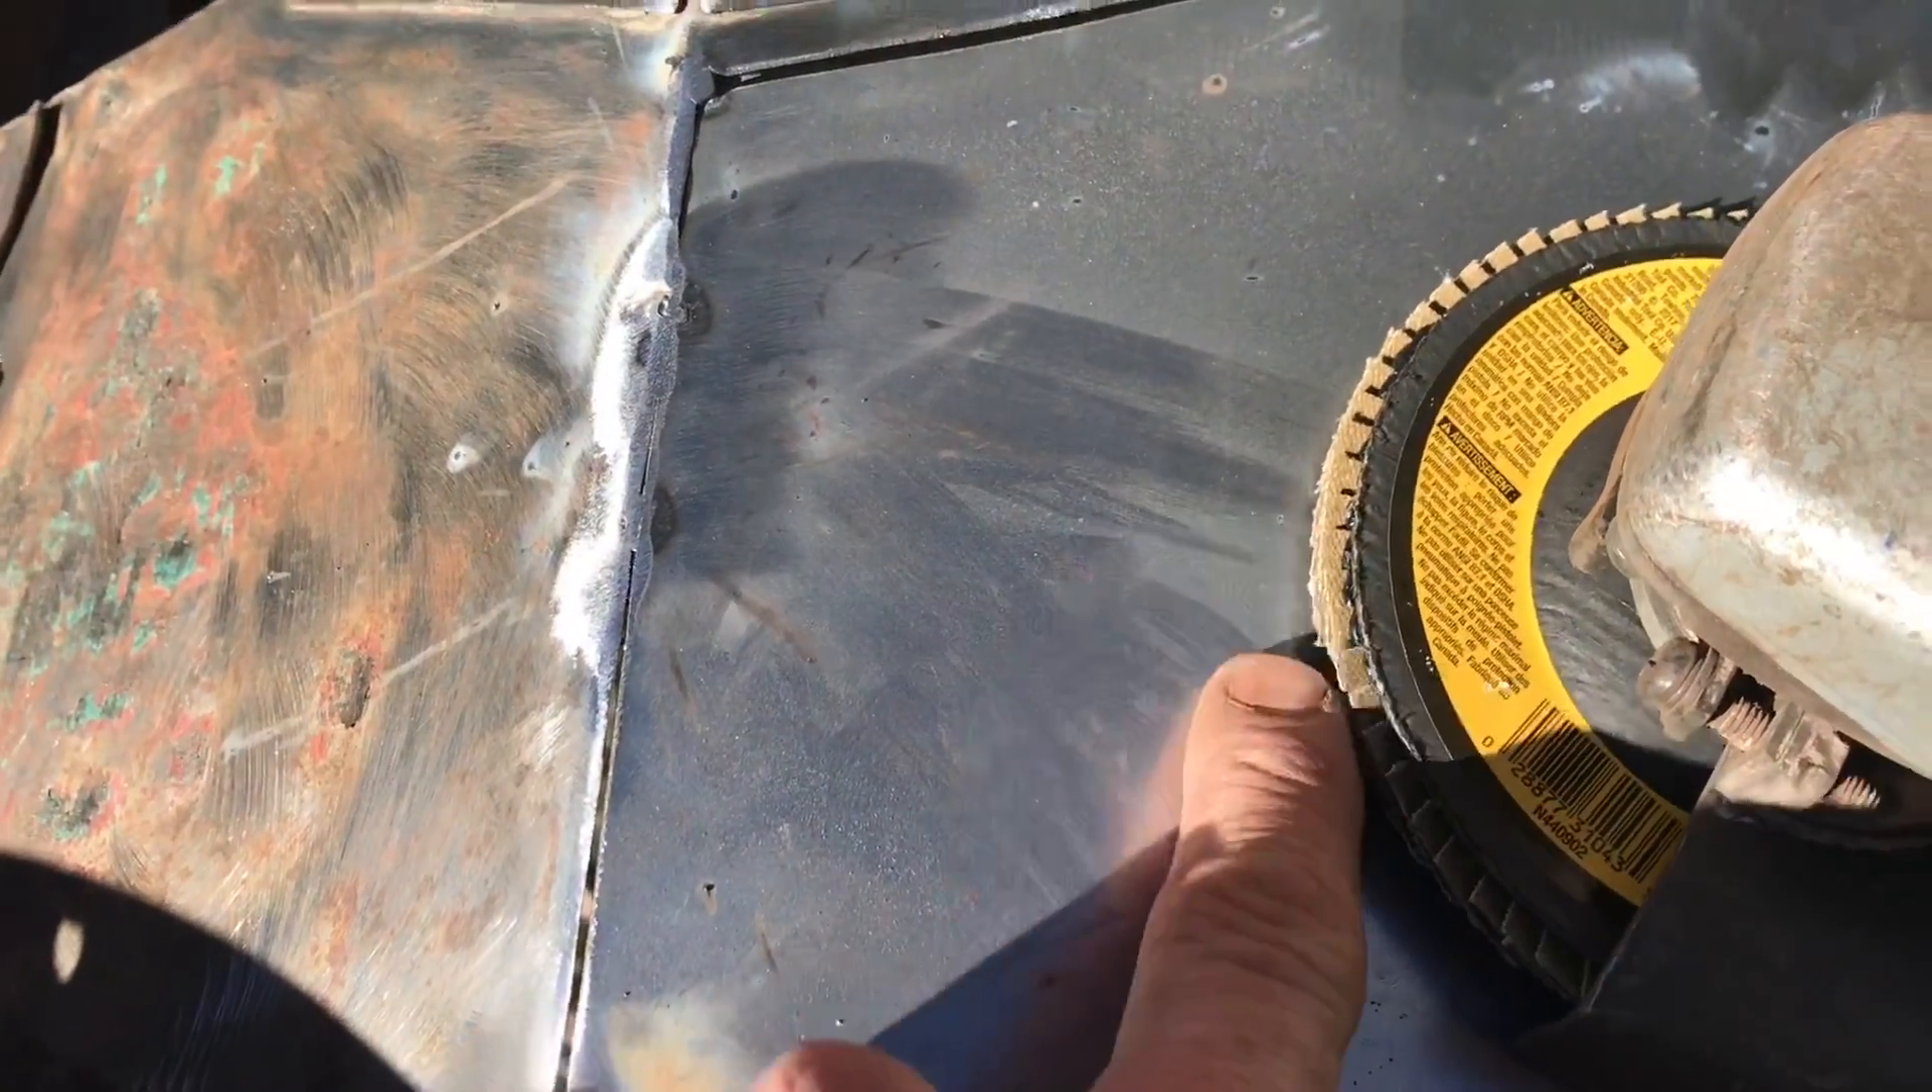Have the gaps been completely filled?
No.